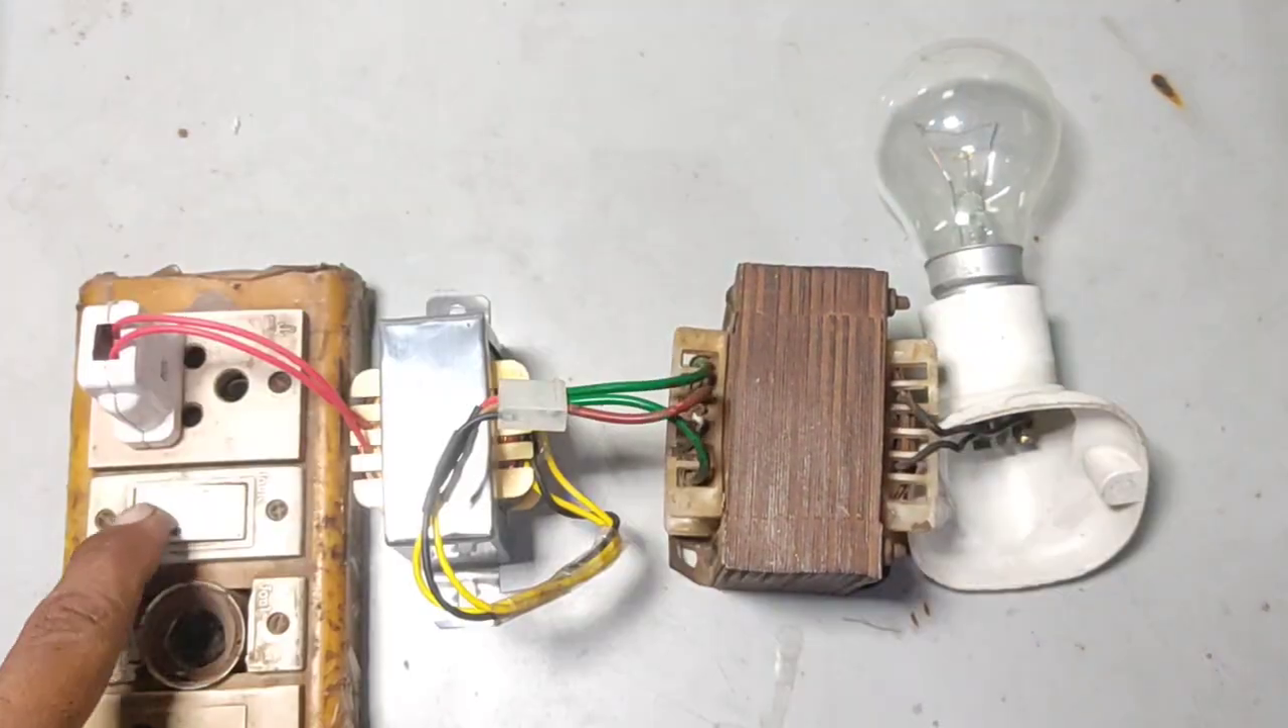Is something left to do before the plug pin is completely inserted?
No.